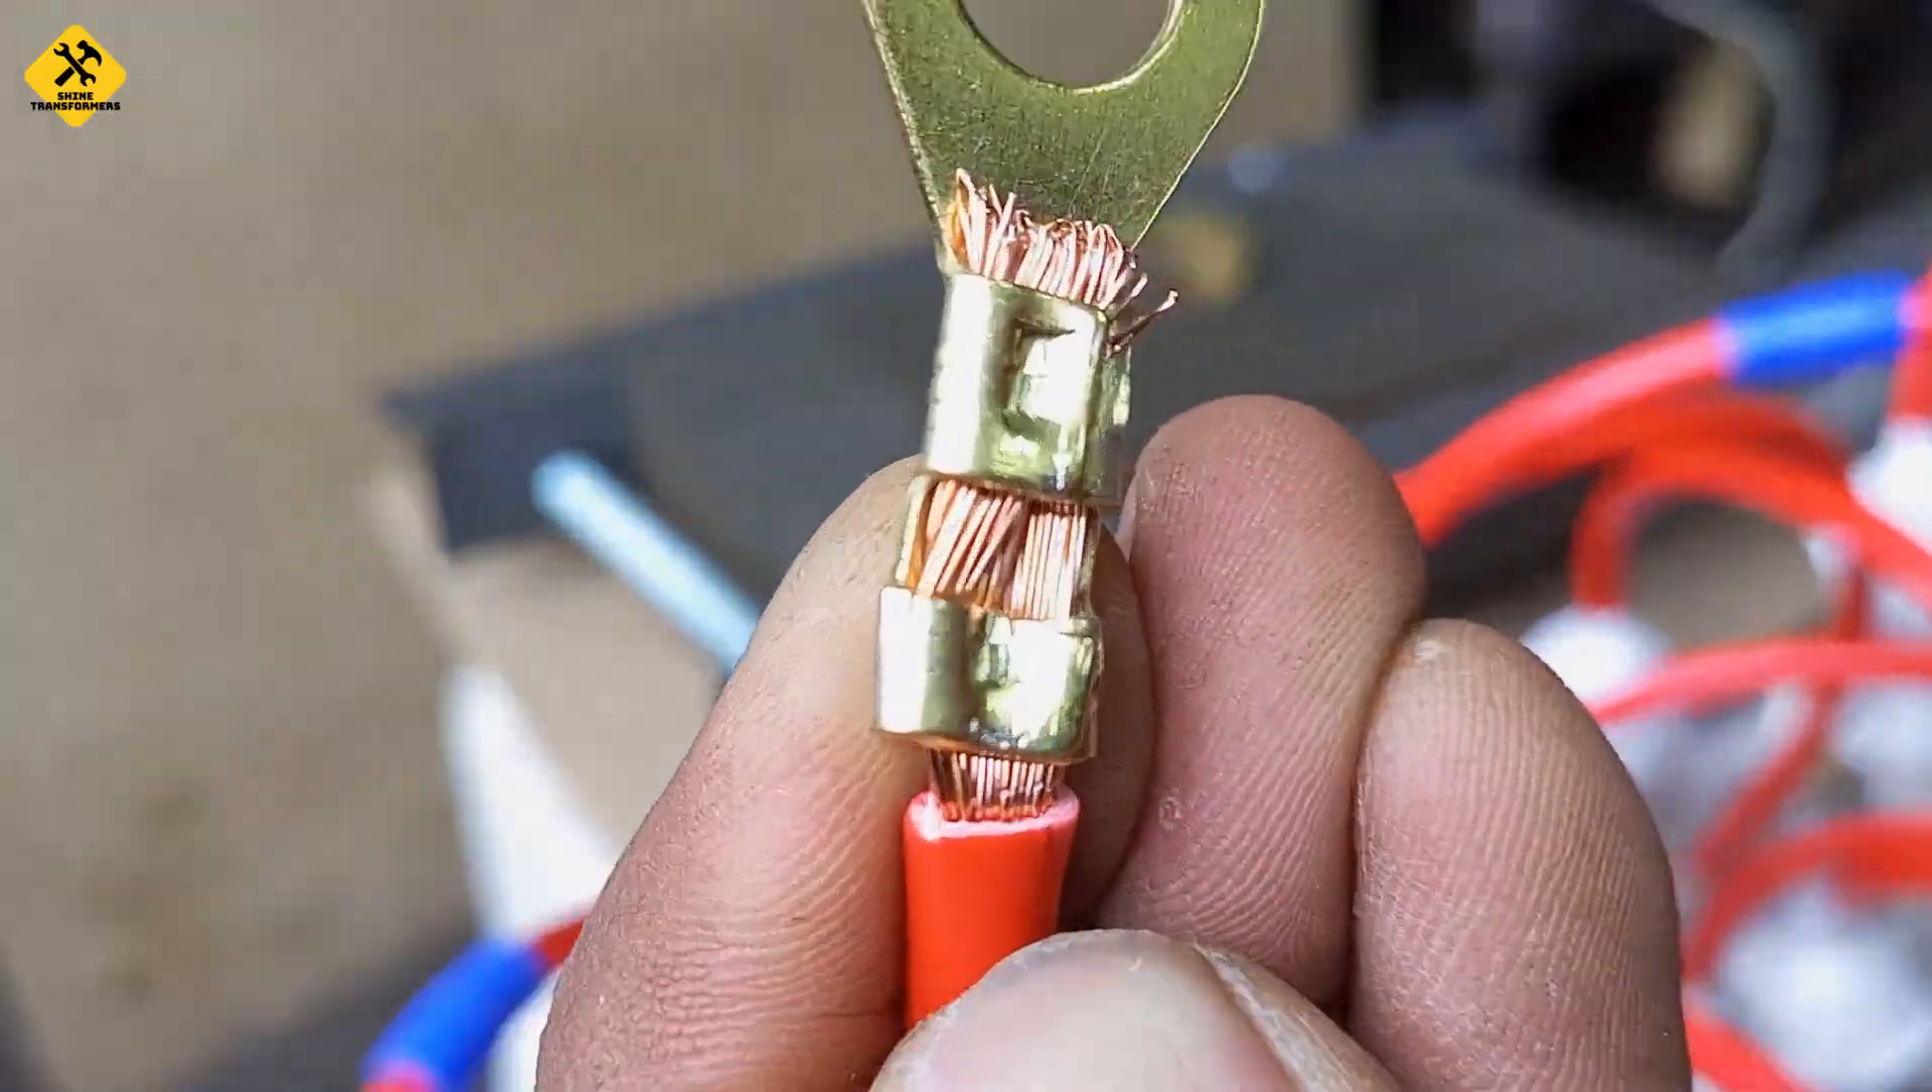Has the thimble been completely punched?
Yes.